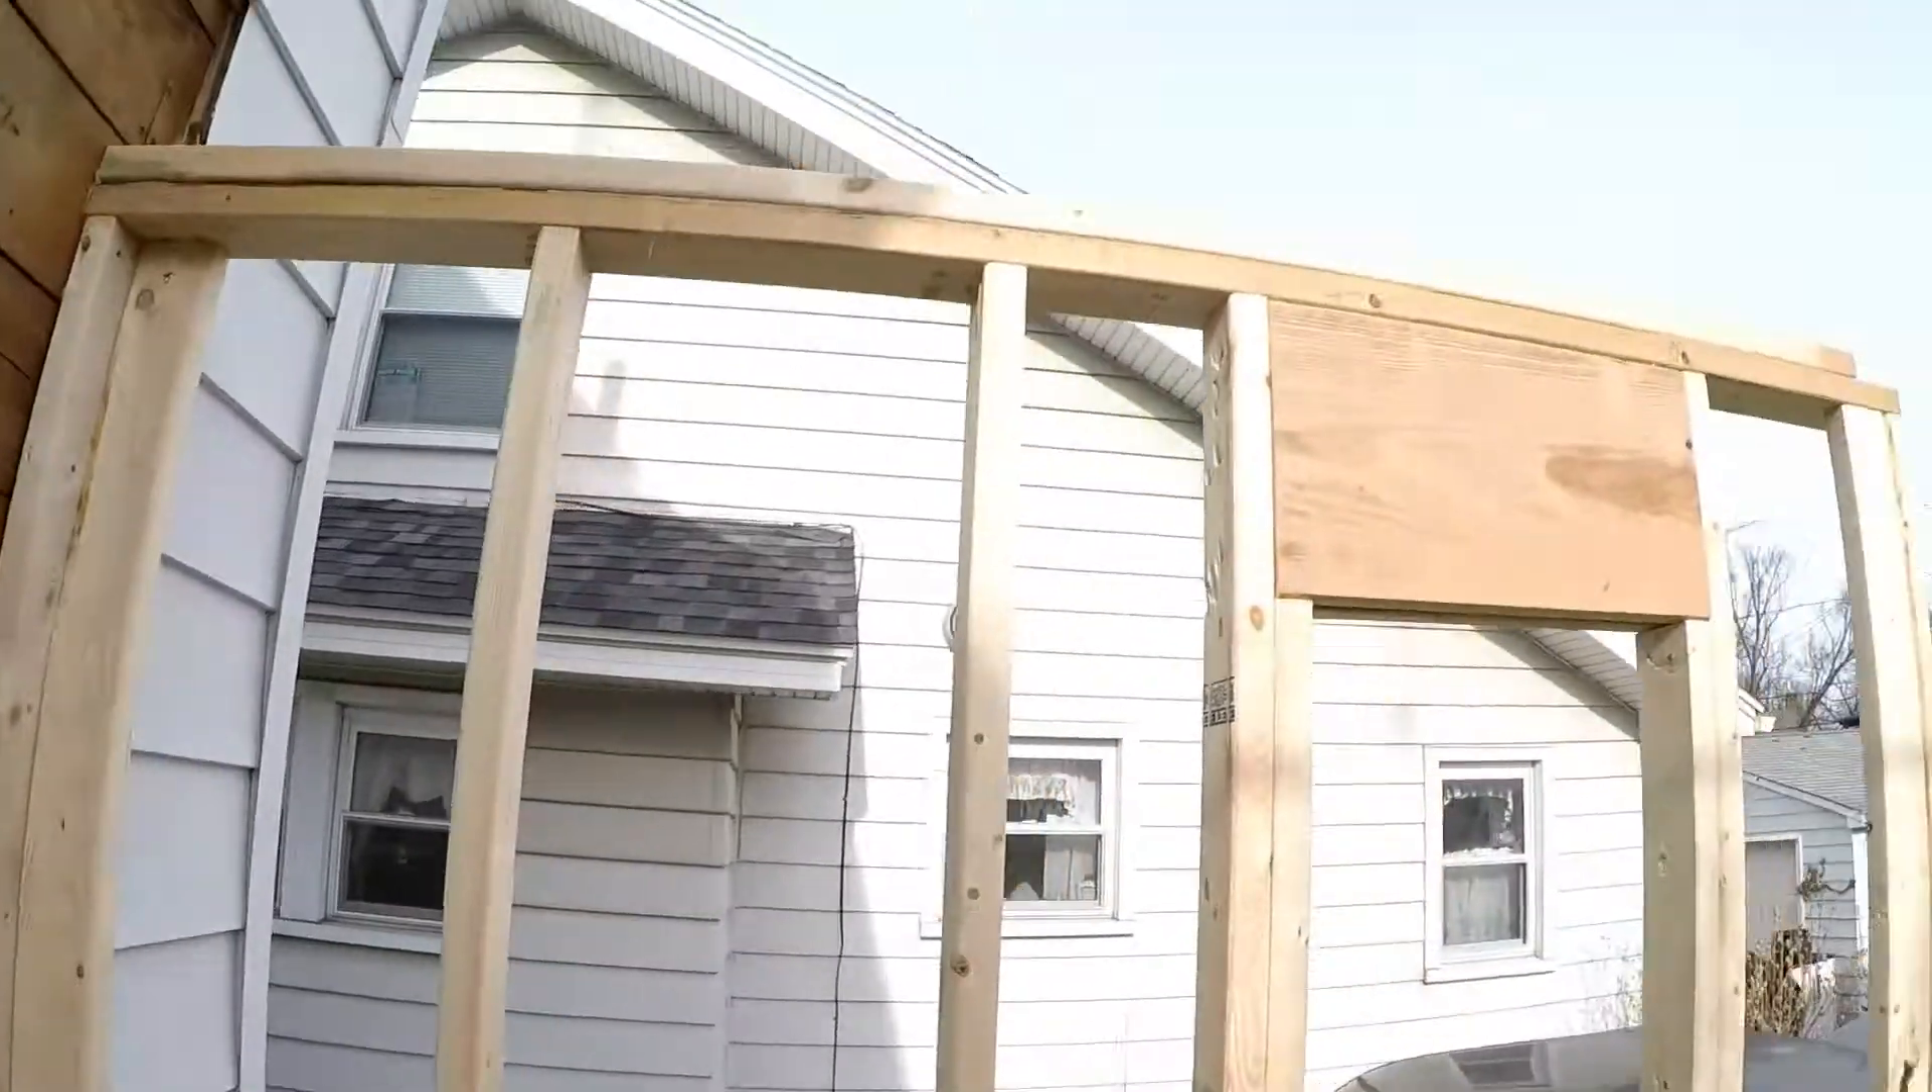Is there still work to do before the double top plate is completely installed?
No.